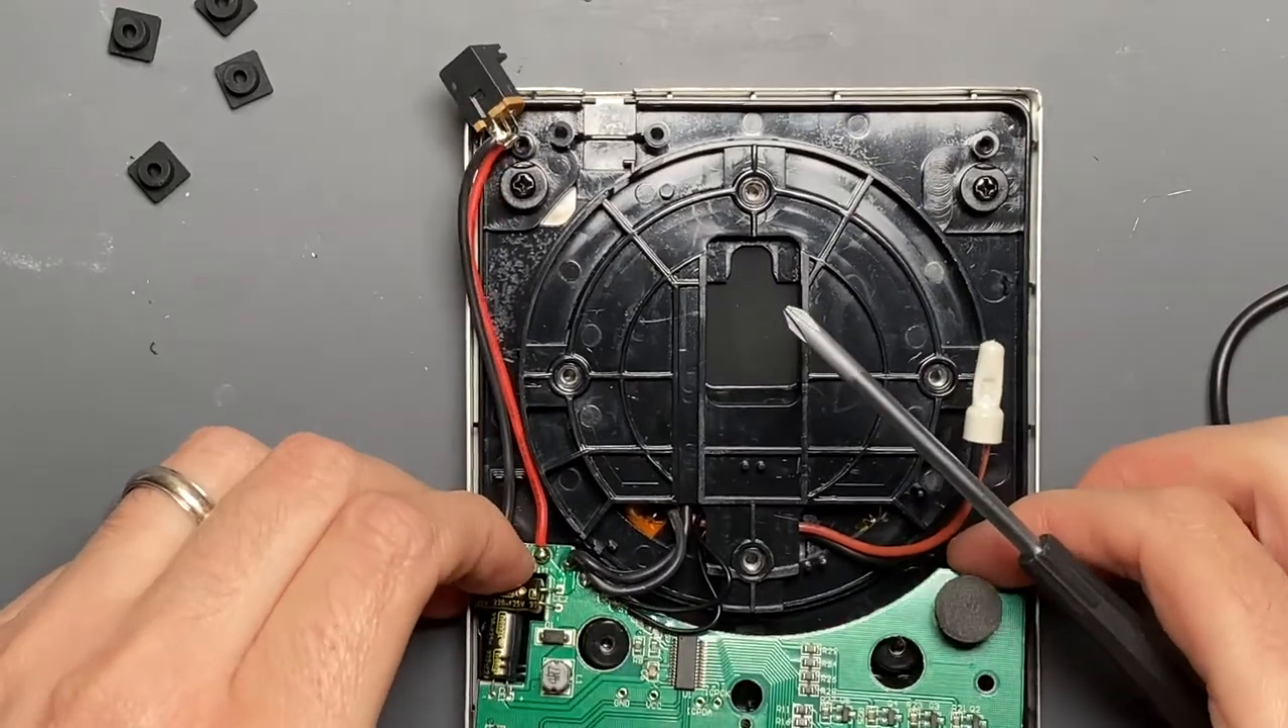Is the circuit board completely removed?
No.